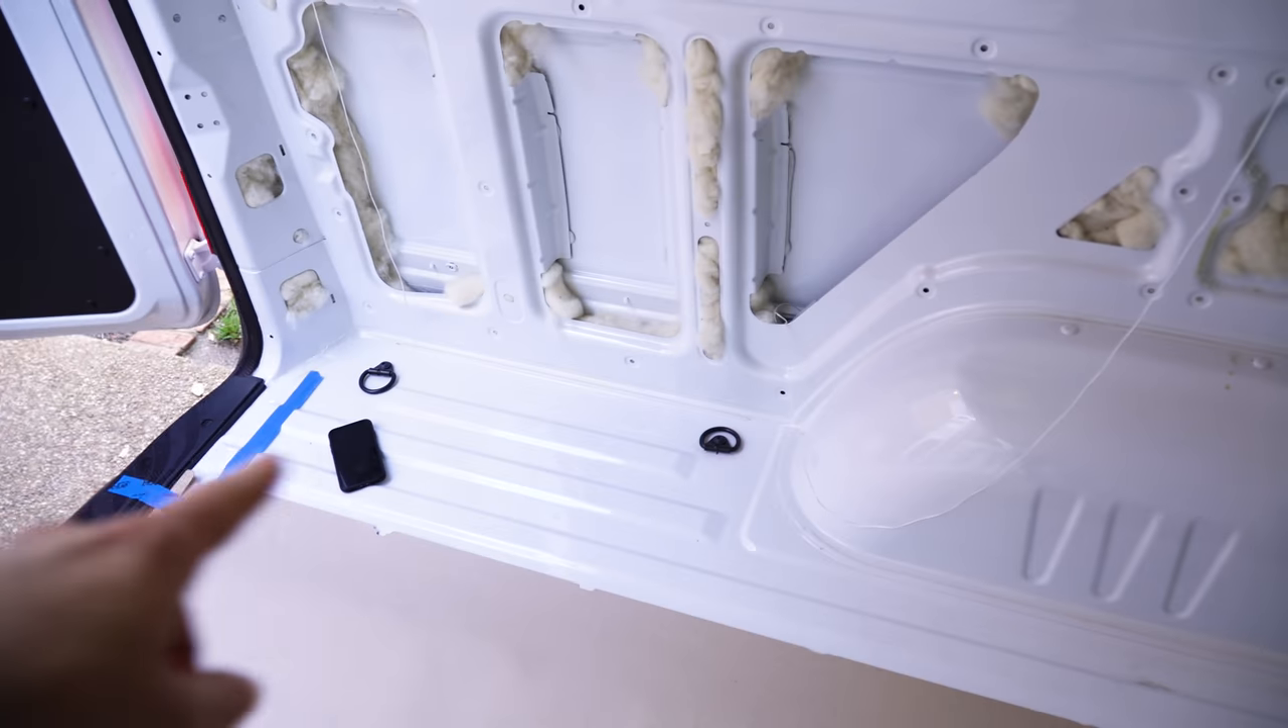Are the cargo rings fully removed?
No.